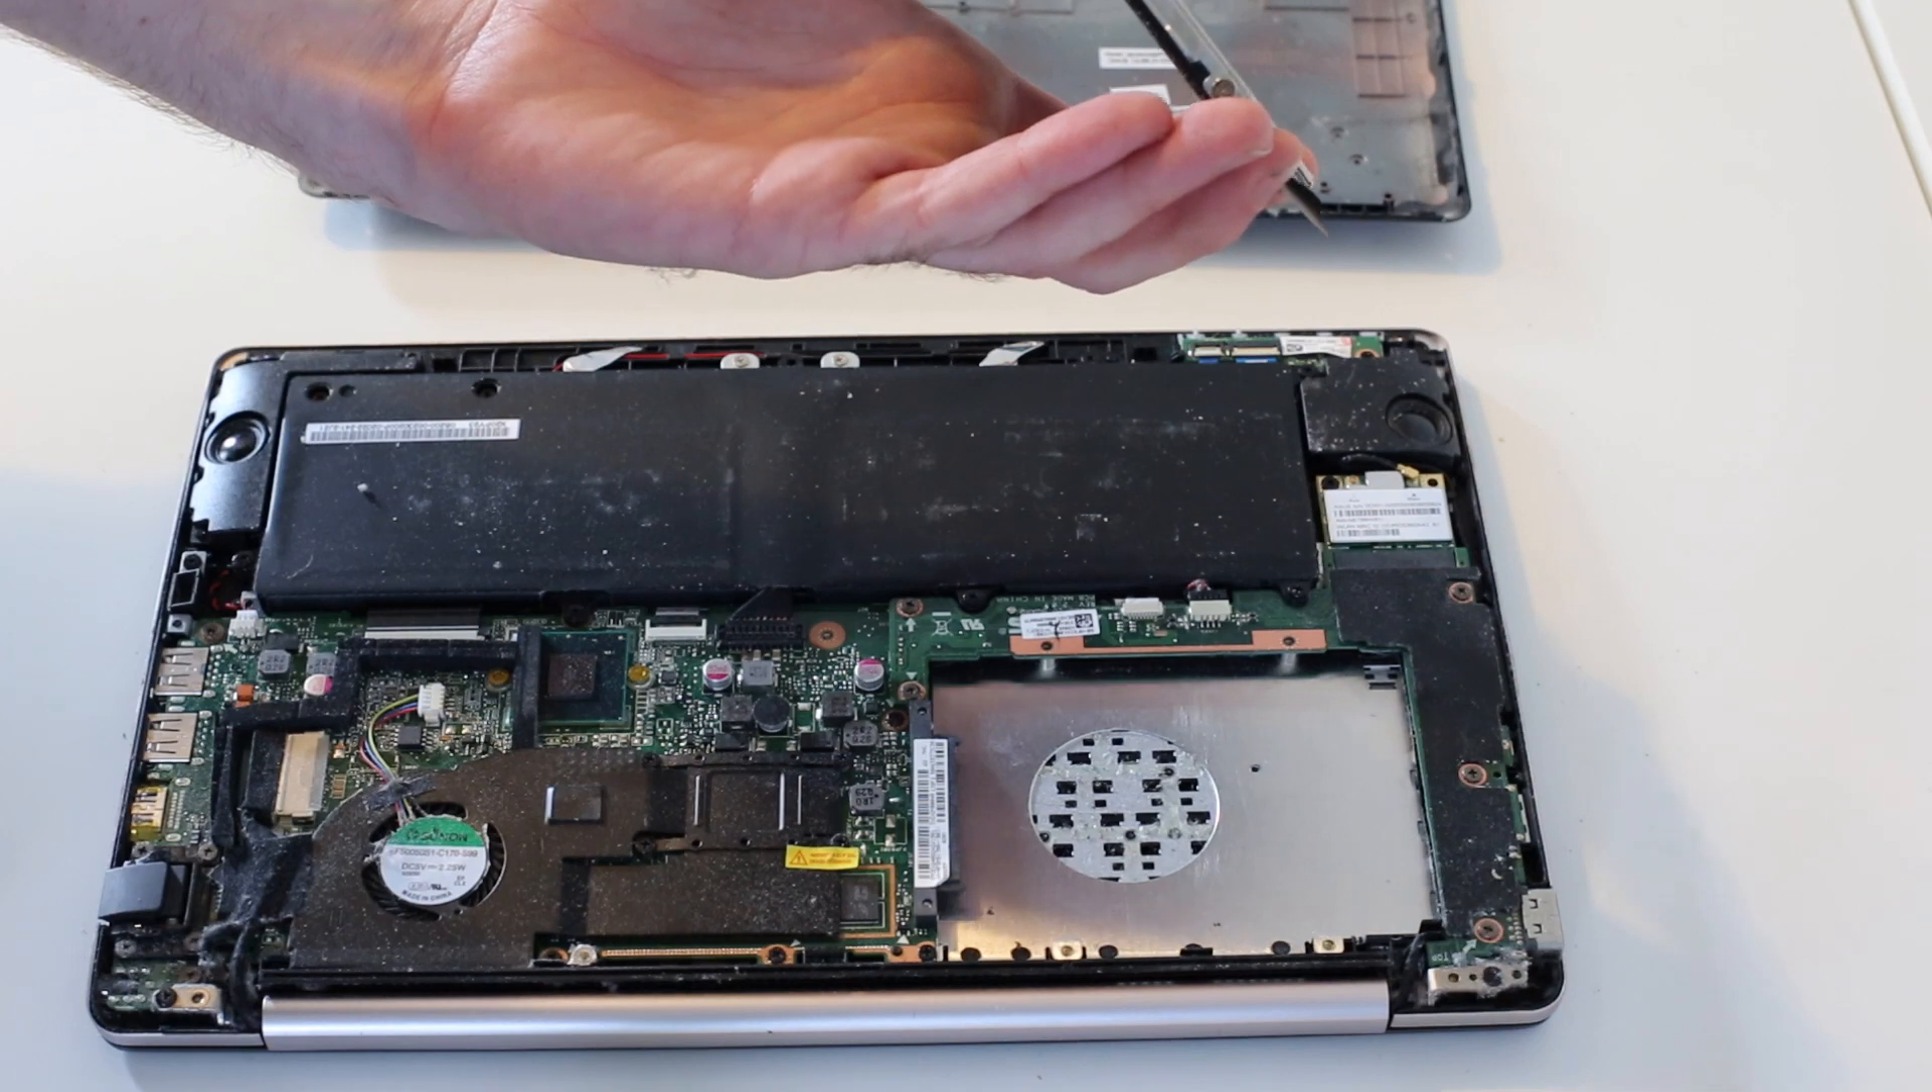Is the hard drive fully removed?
Yes.